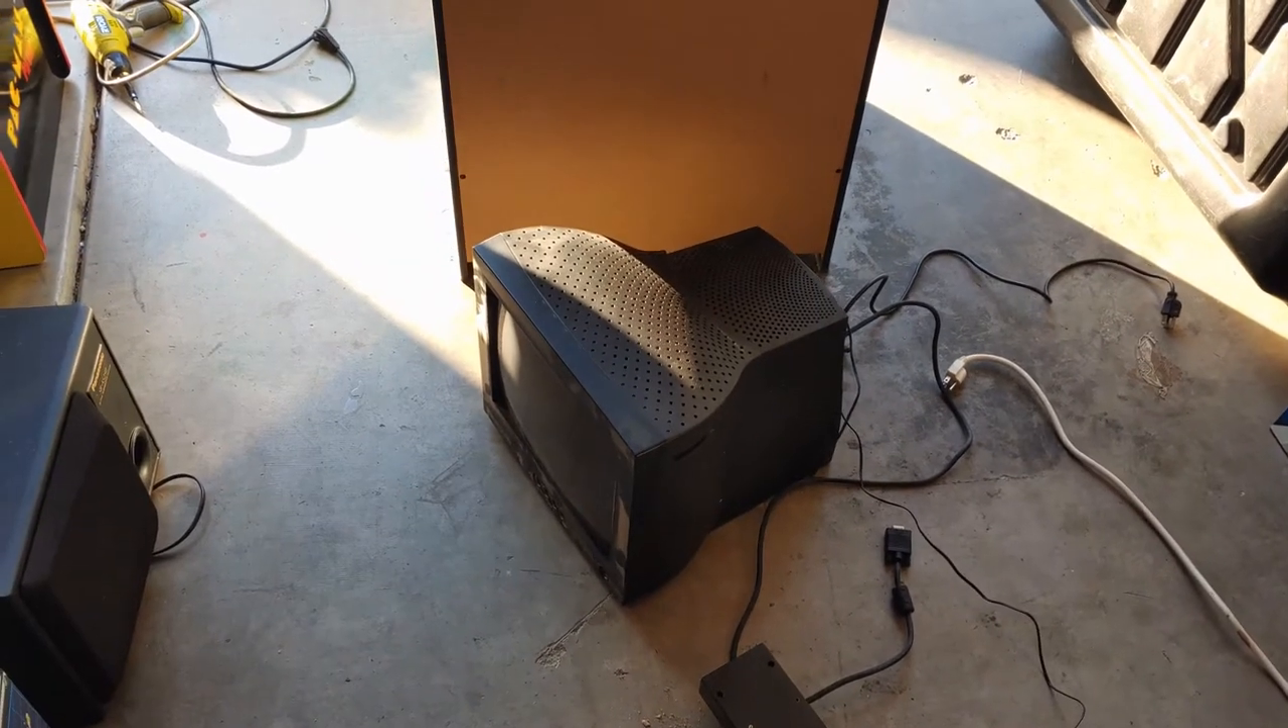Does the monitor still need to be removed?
No.